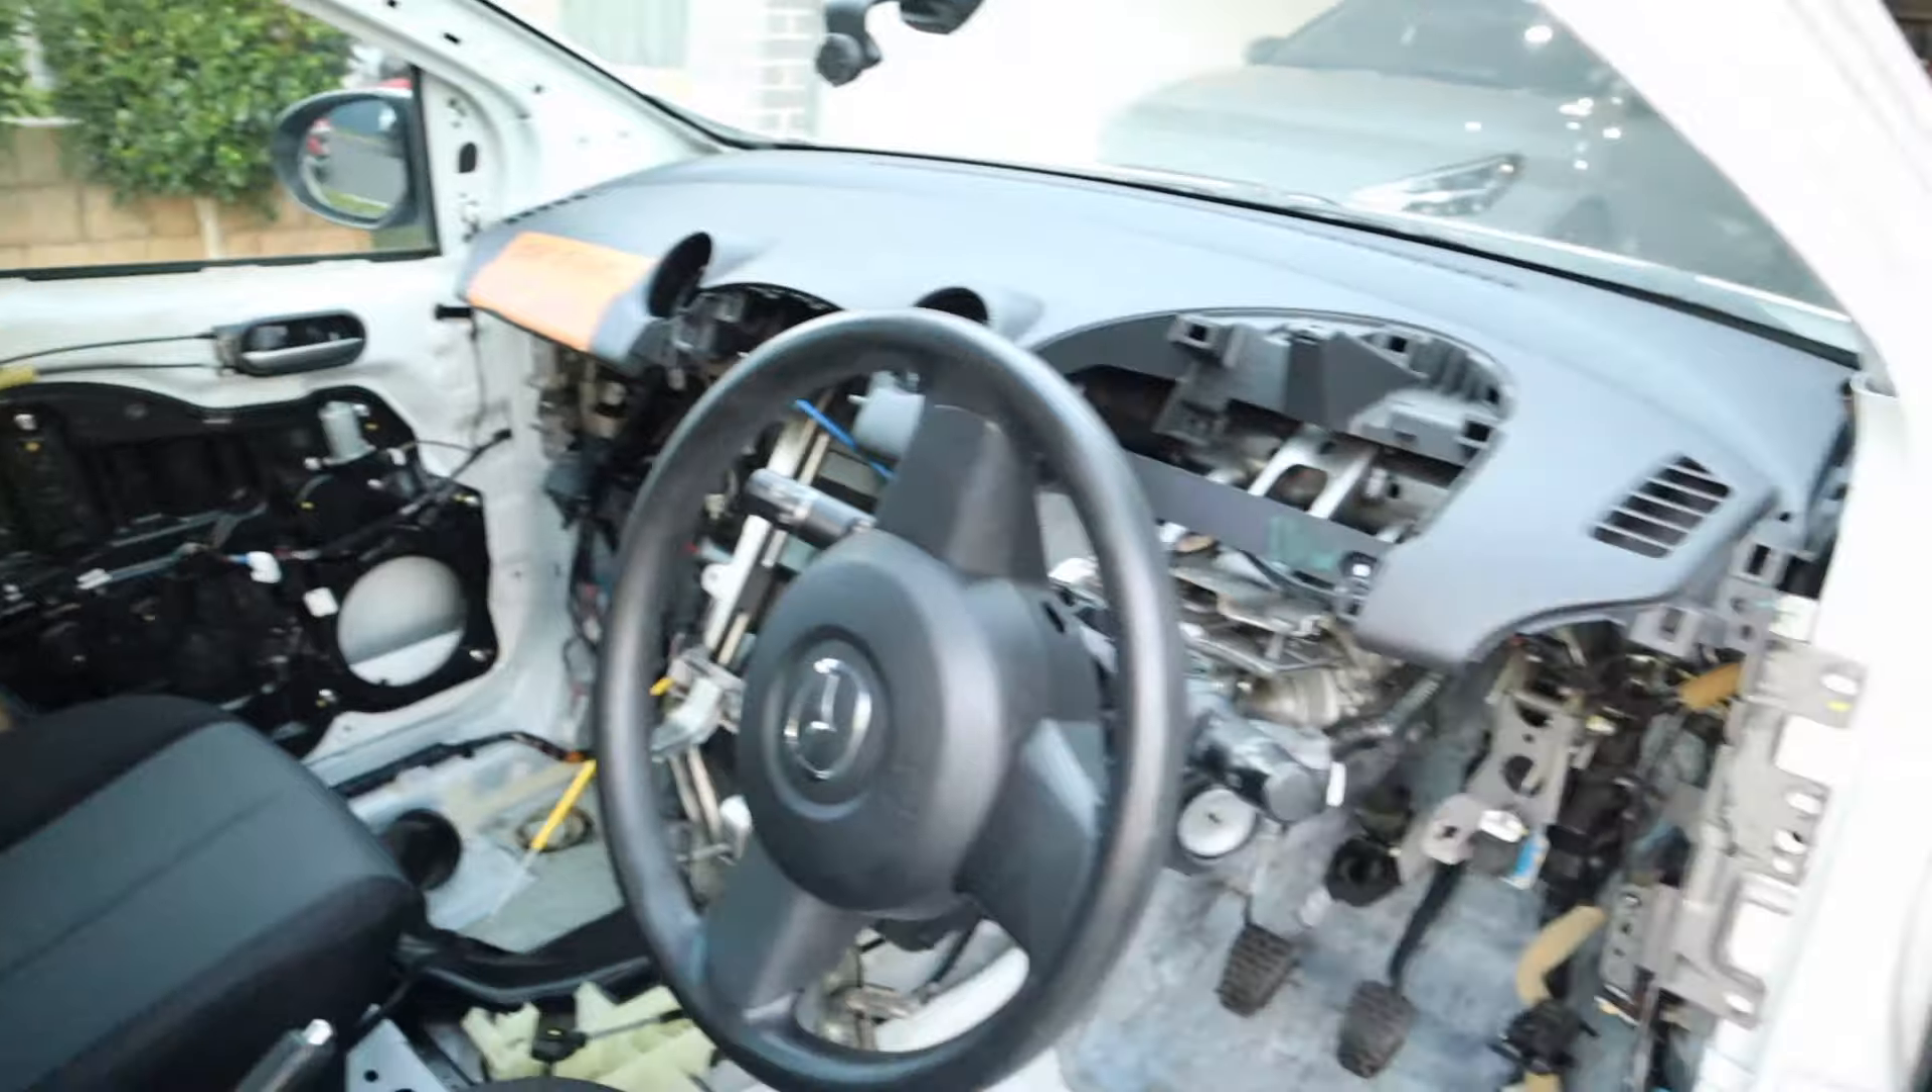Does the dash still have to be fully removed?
Yes.